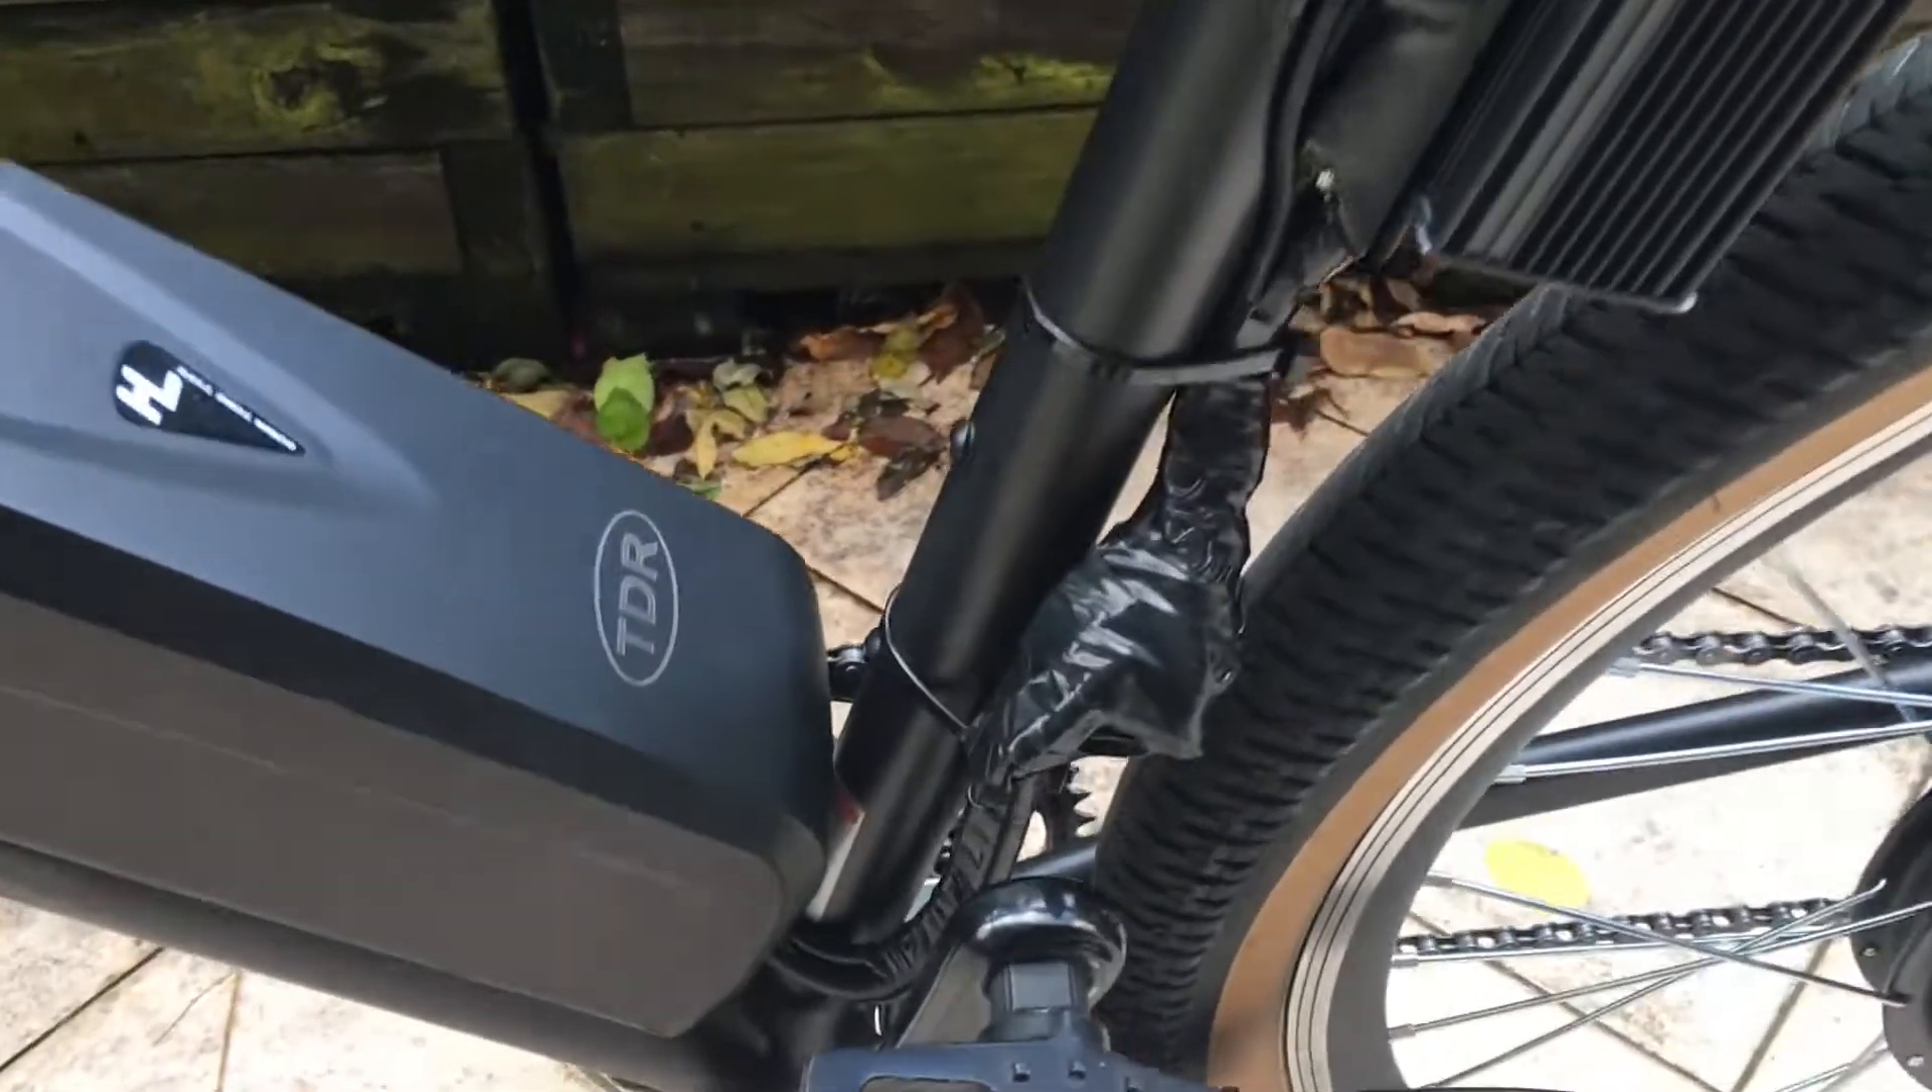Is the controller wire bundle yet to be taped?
No.